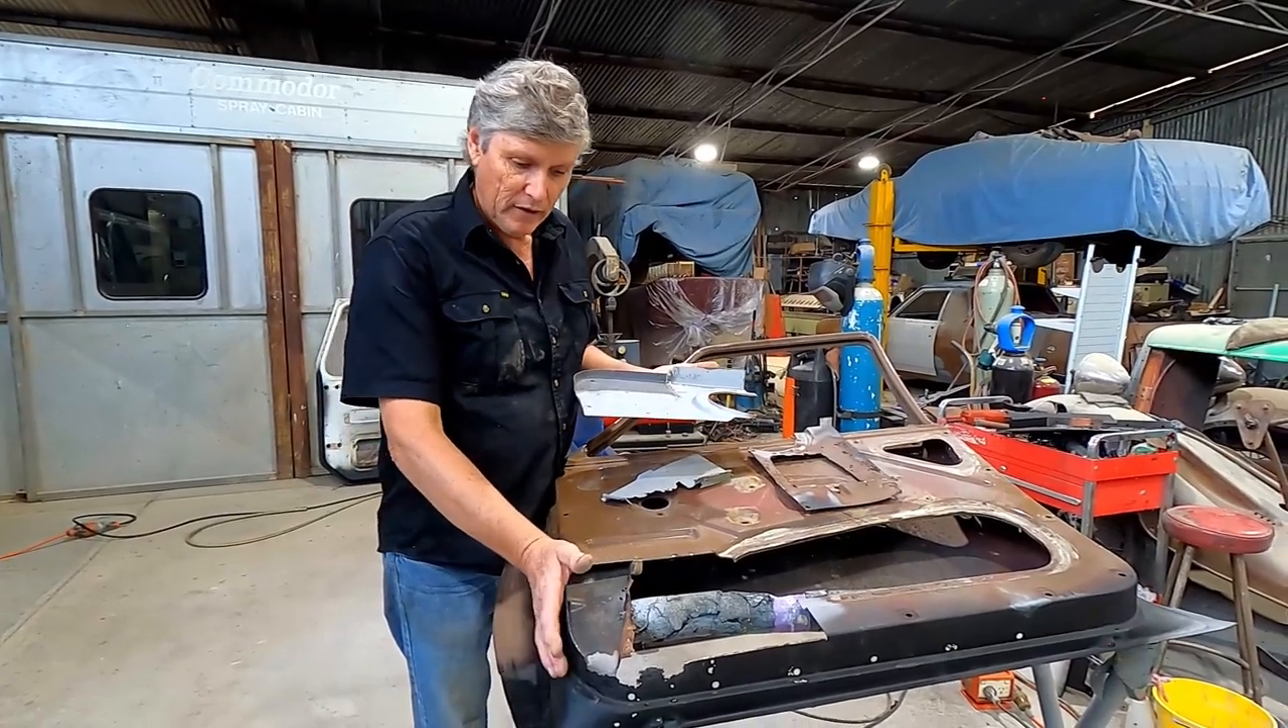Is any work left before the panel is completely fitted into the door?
Yes.